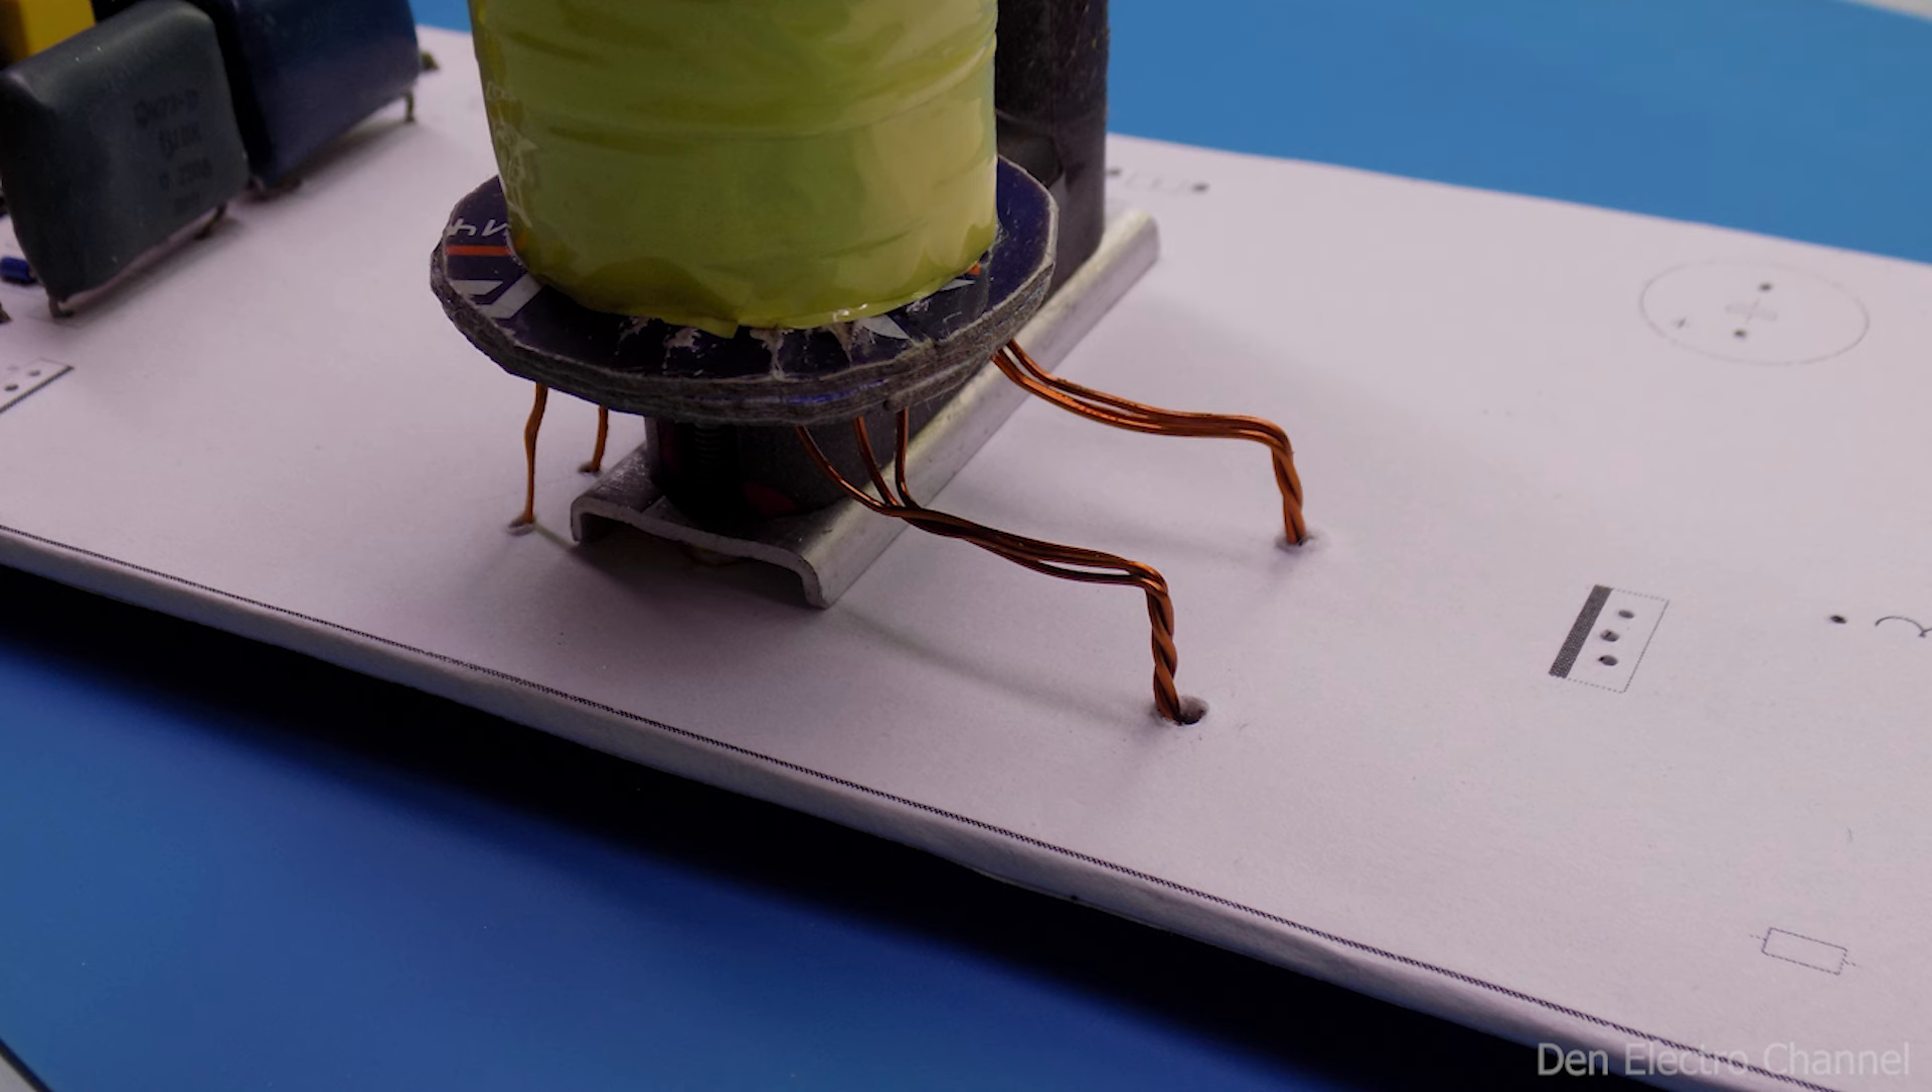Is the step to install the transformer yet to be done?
No.